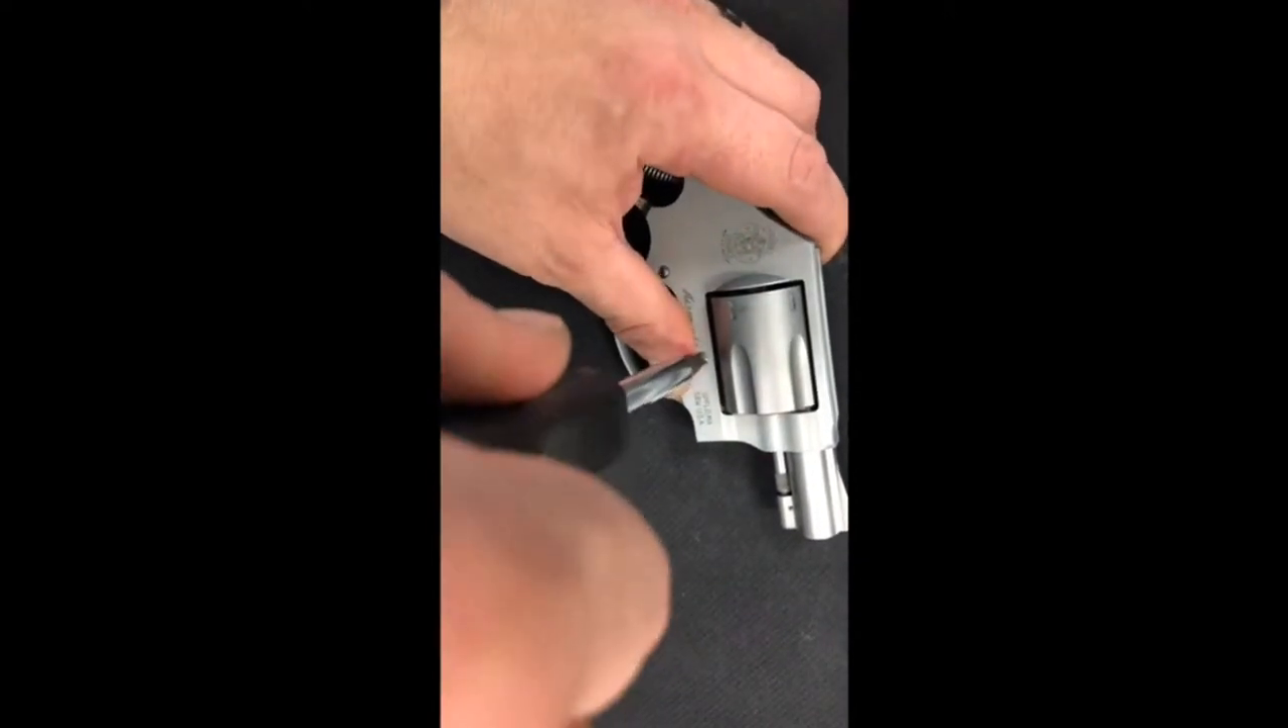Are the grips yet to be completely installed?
Yes.